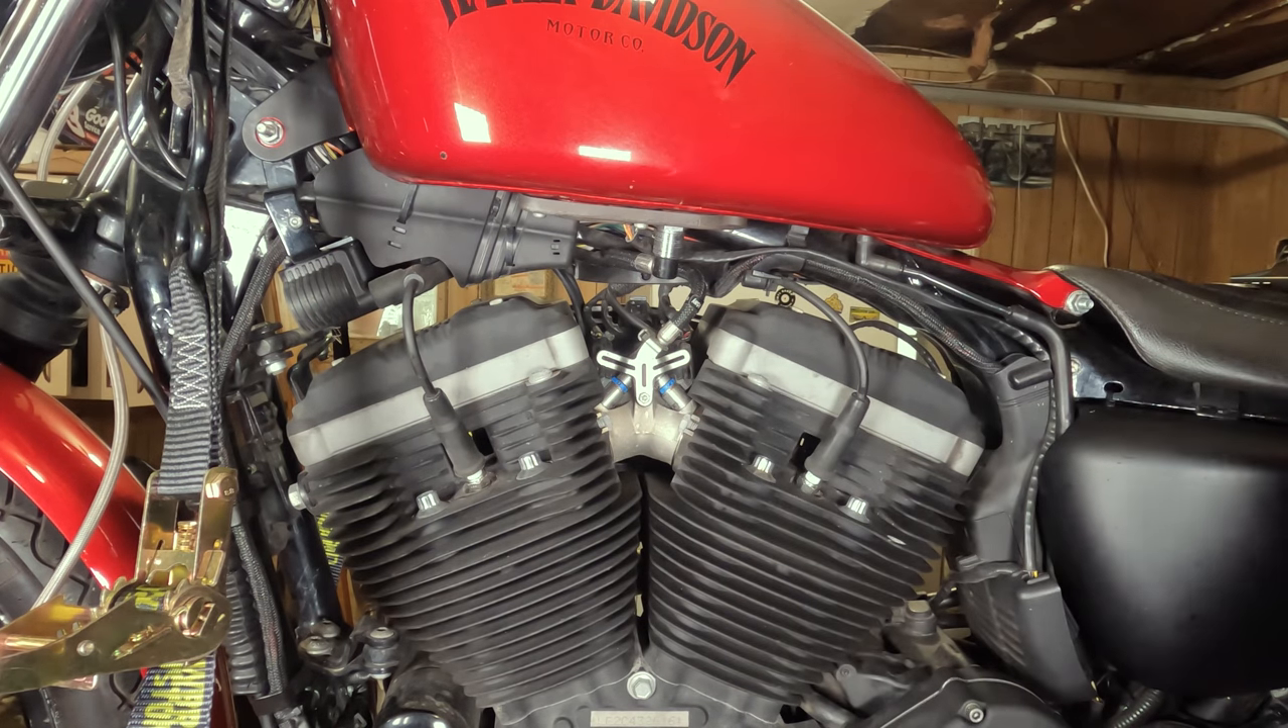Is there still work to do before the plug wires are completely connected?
No.